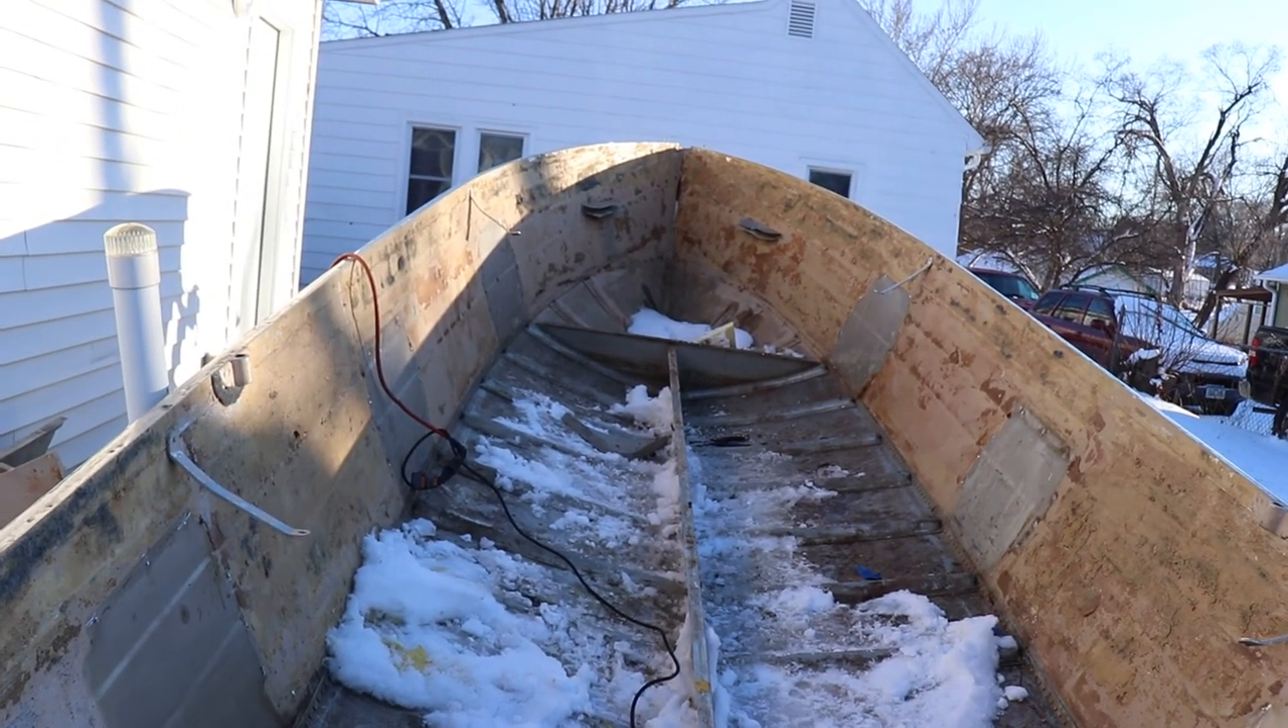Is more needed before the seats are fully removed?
No.